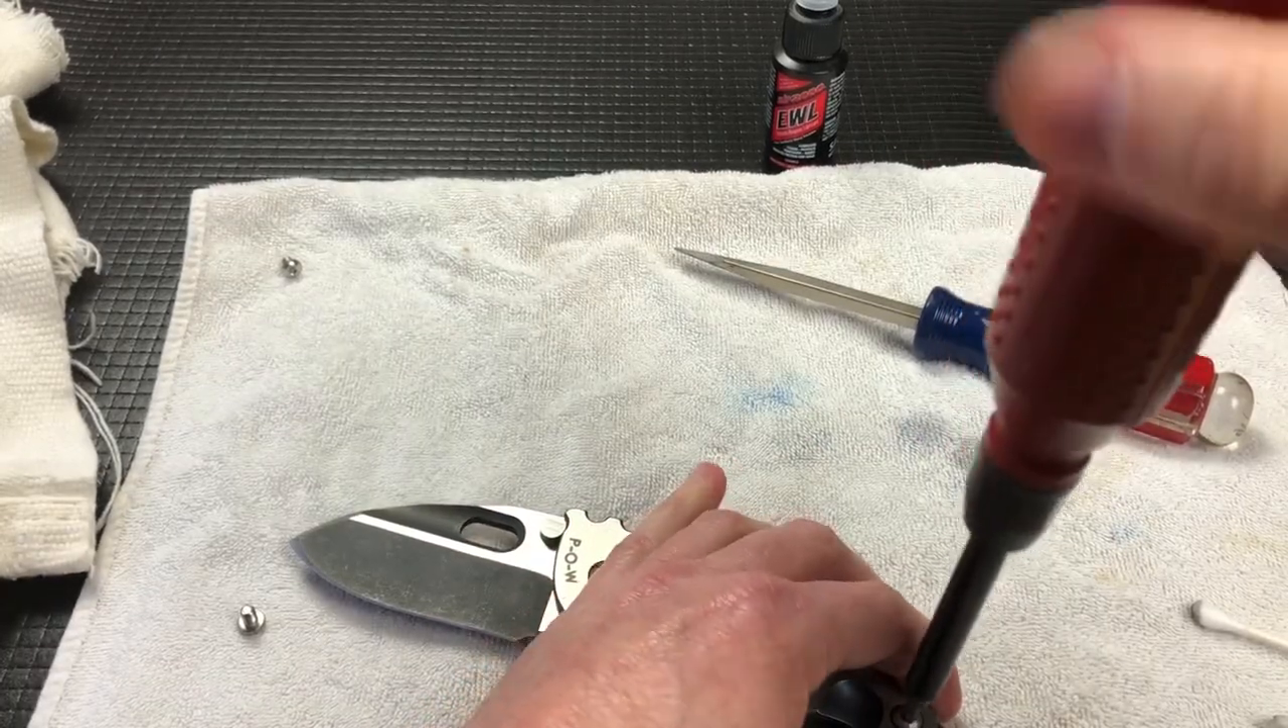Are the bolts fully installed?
No.